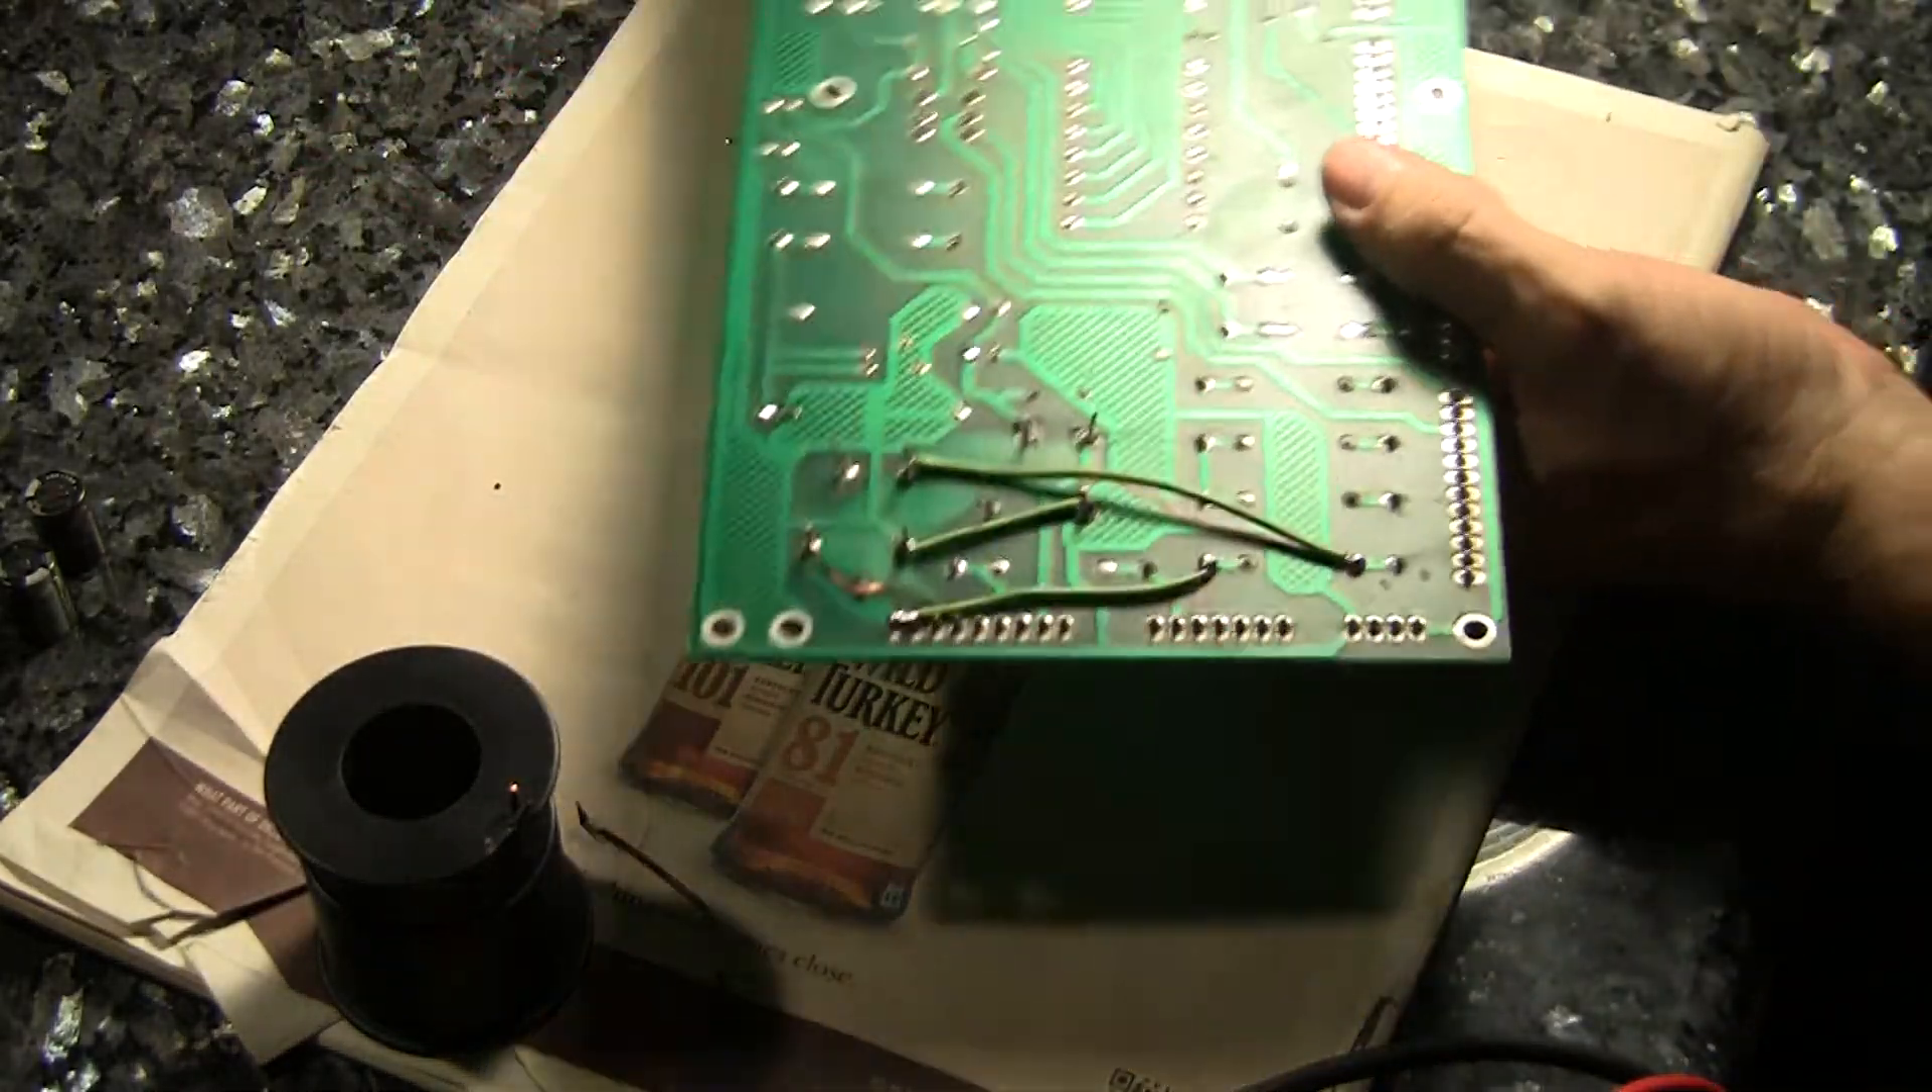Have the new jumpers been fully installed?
Yes.